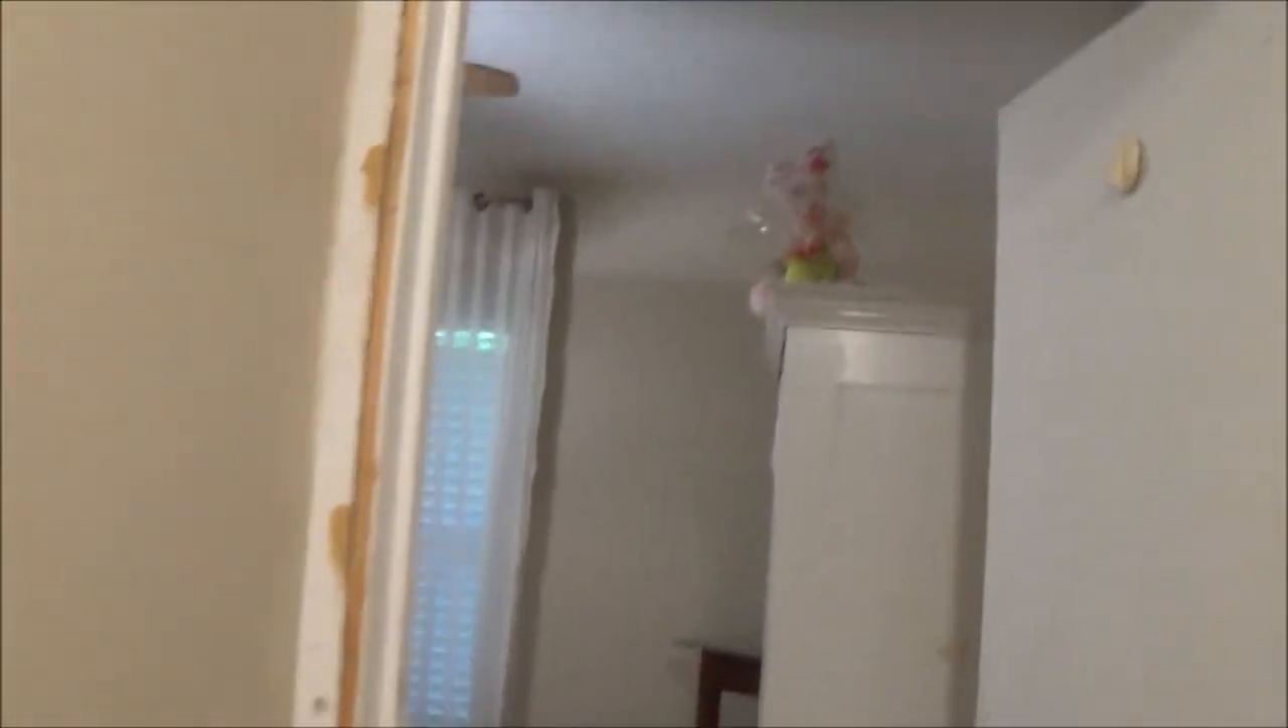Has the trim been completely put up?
No.